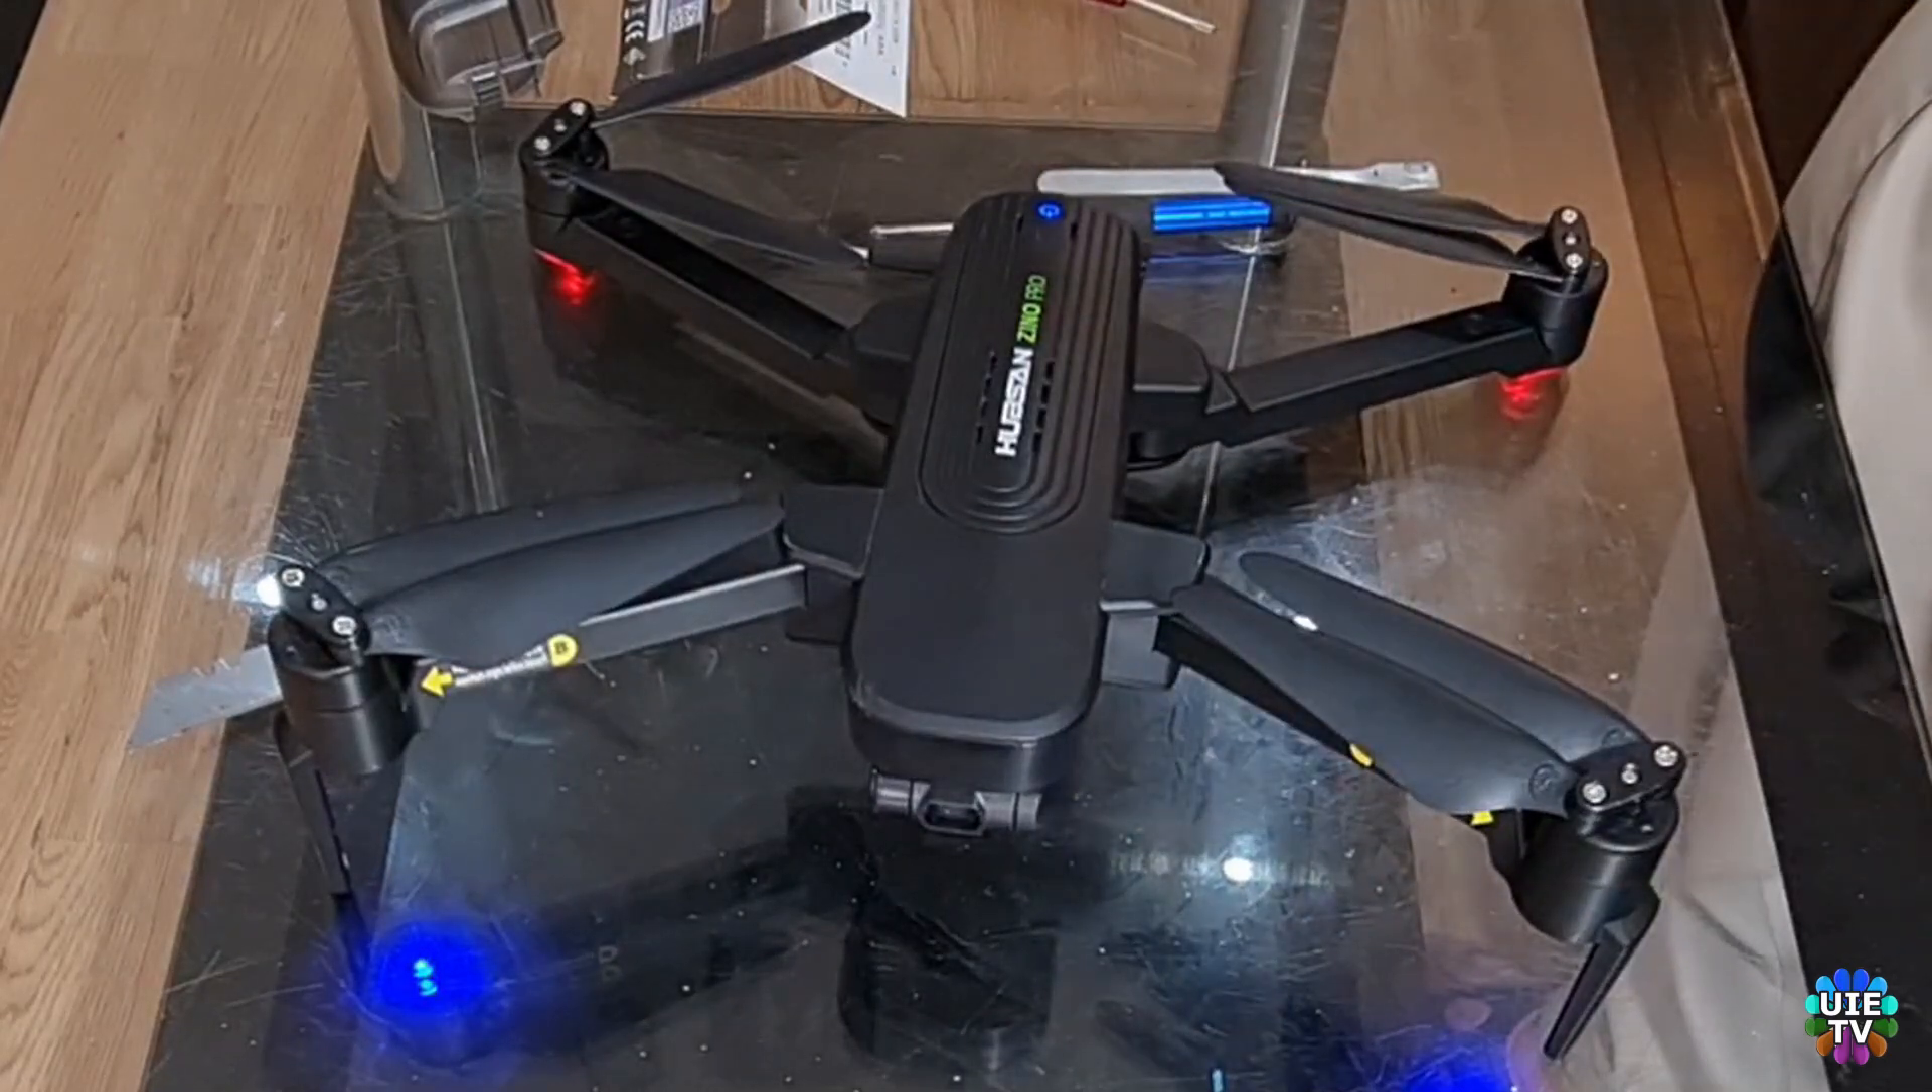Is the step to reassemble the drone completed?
Yes.